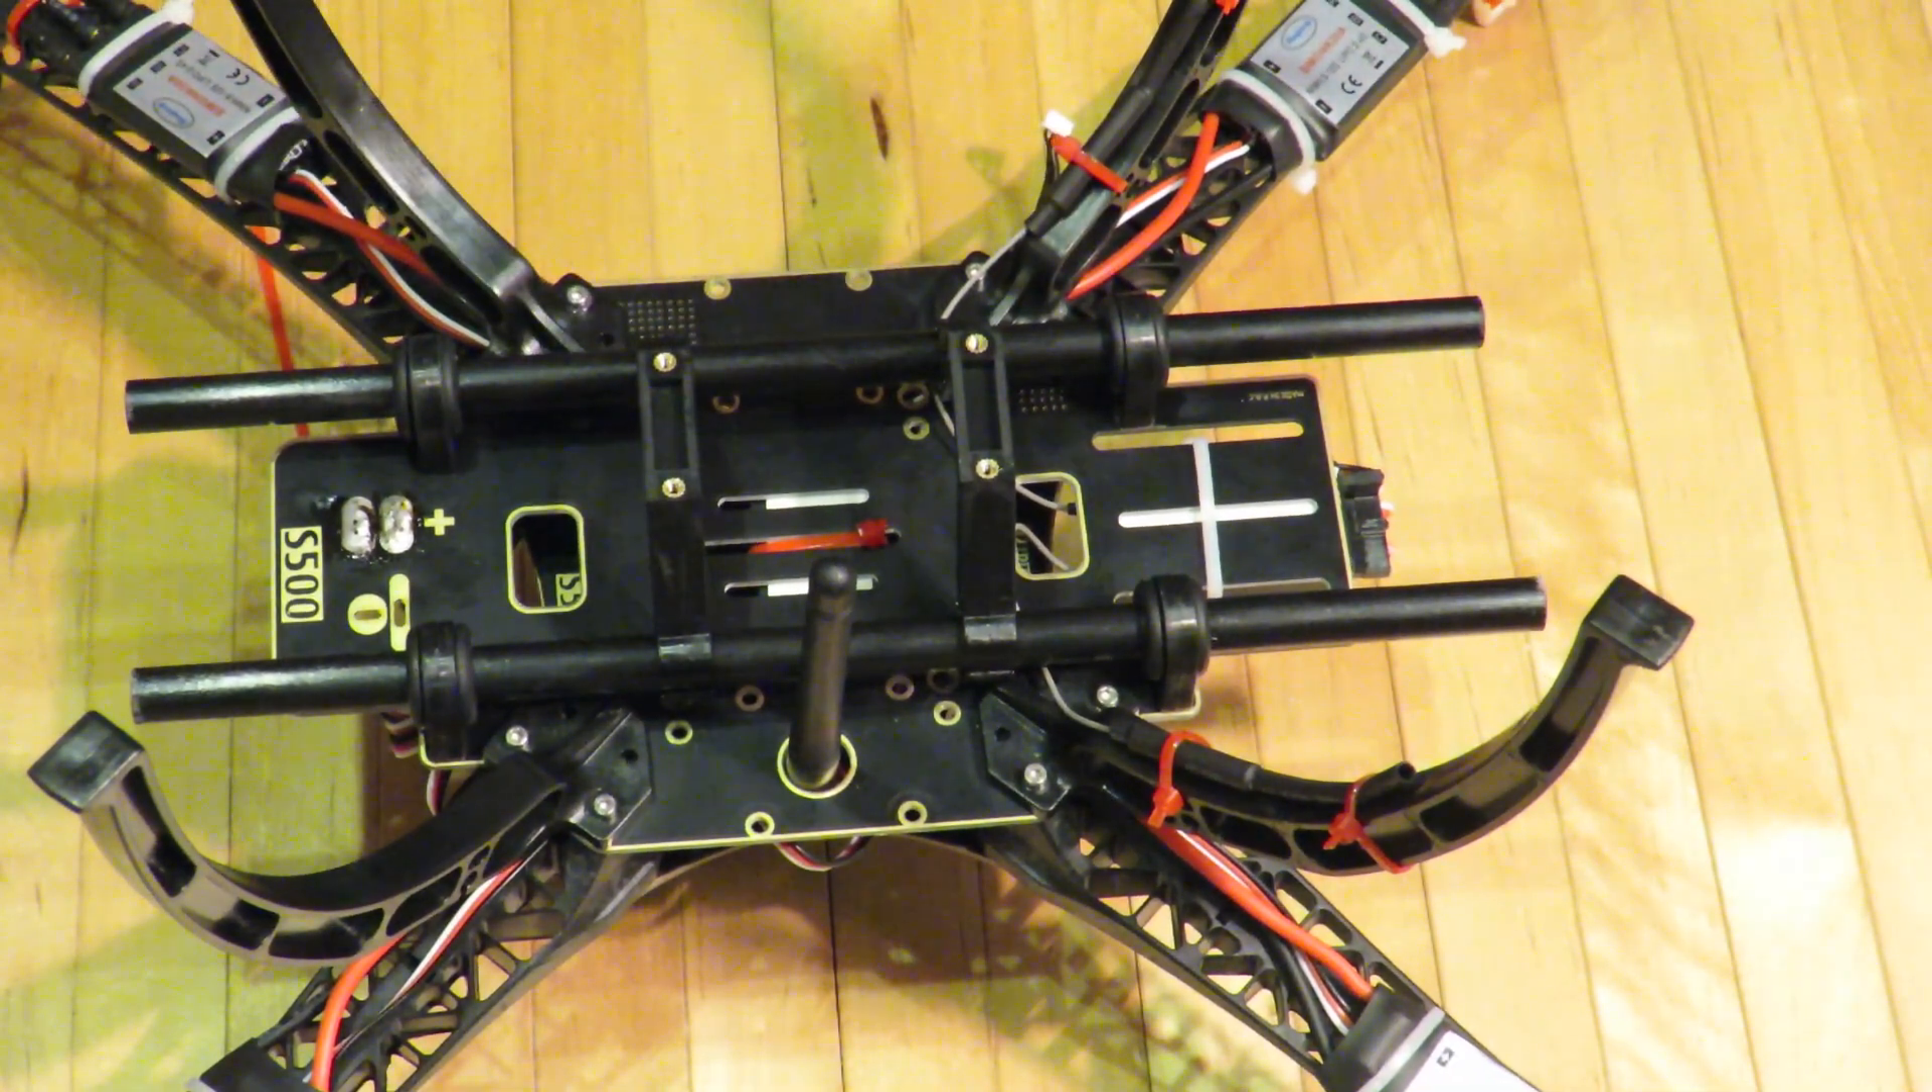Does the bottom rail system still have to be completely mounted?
No.